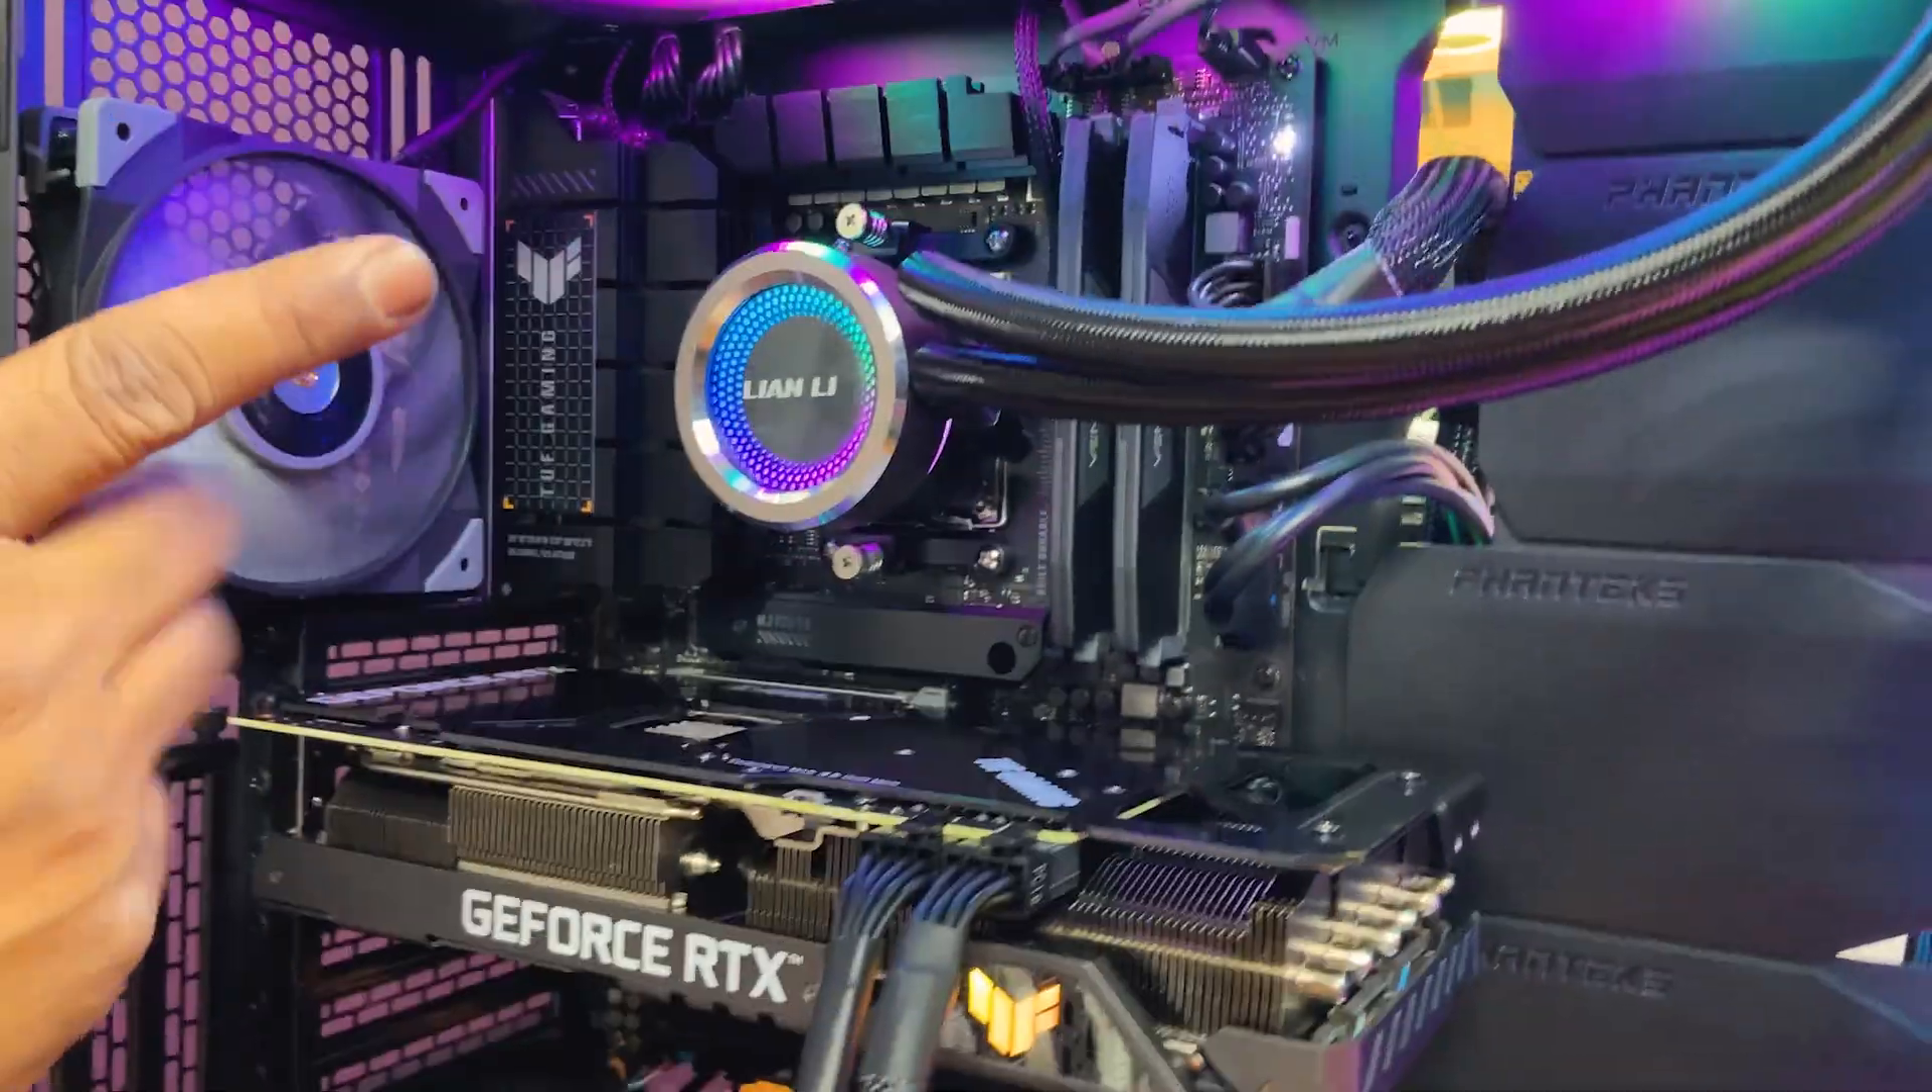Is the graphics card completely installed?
Yes.